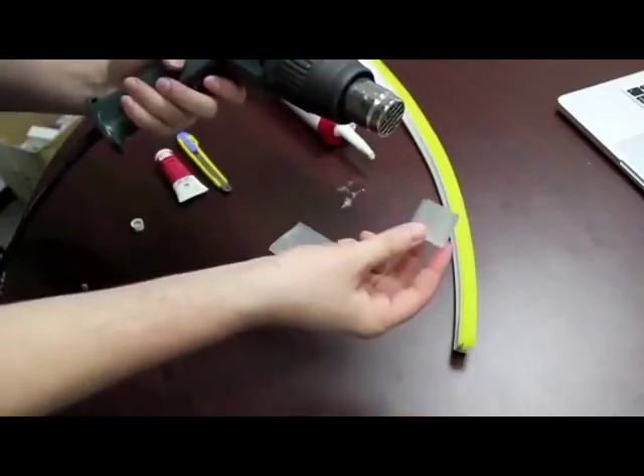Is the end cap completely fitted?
No.